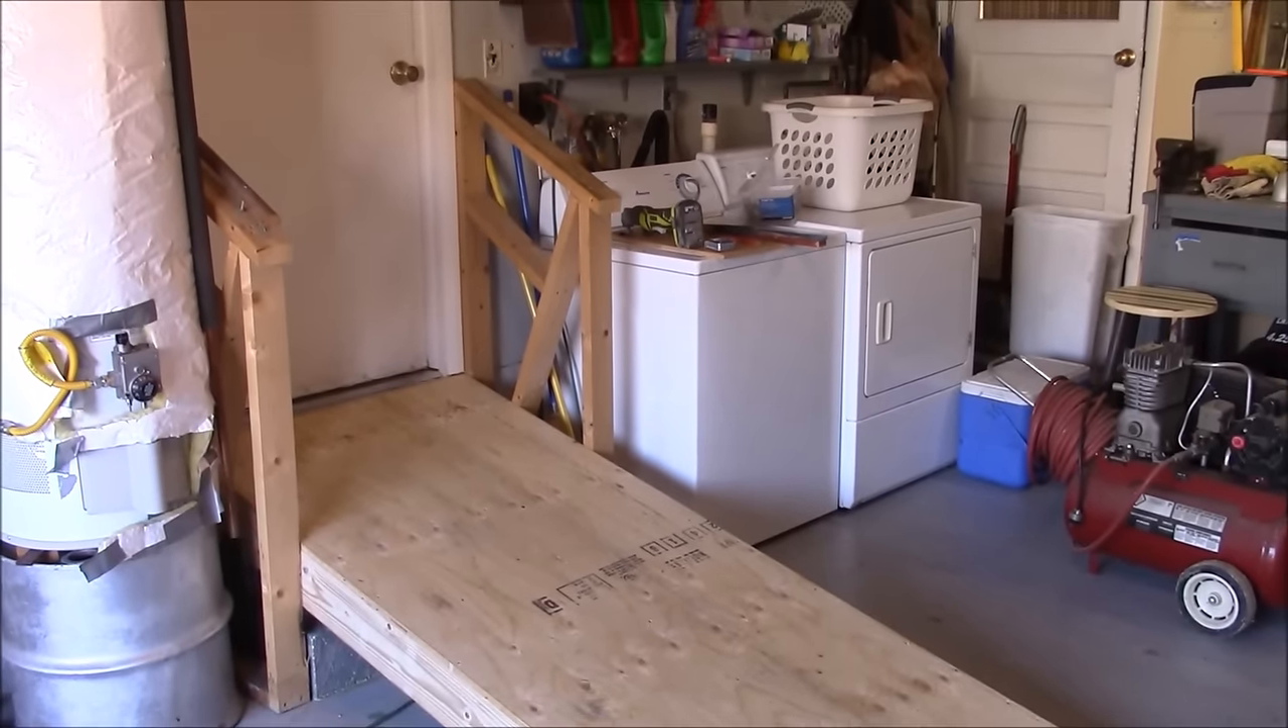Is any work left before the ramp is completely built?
No.